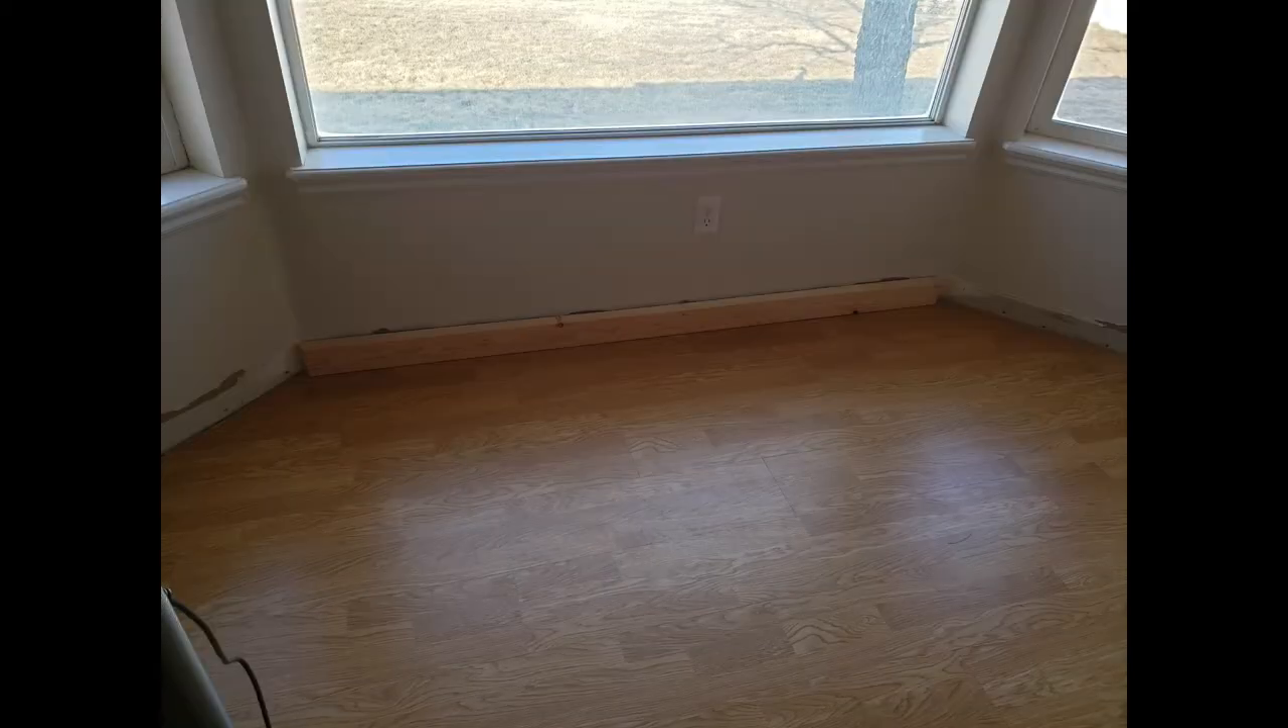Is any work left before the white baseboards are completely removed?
No.